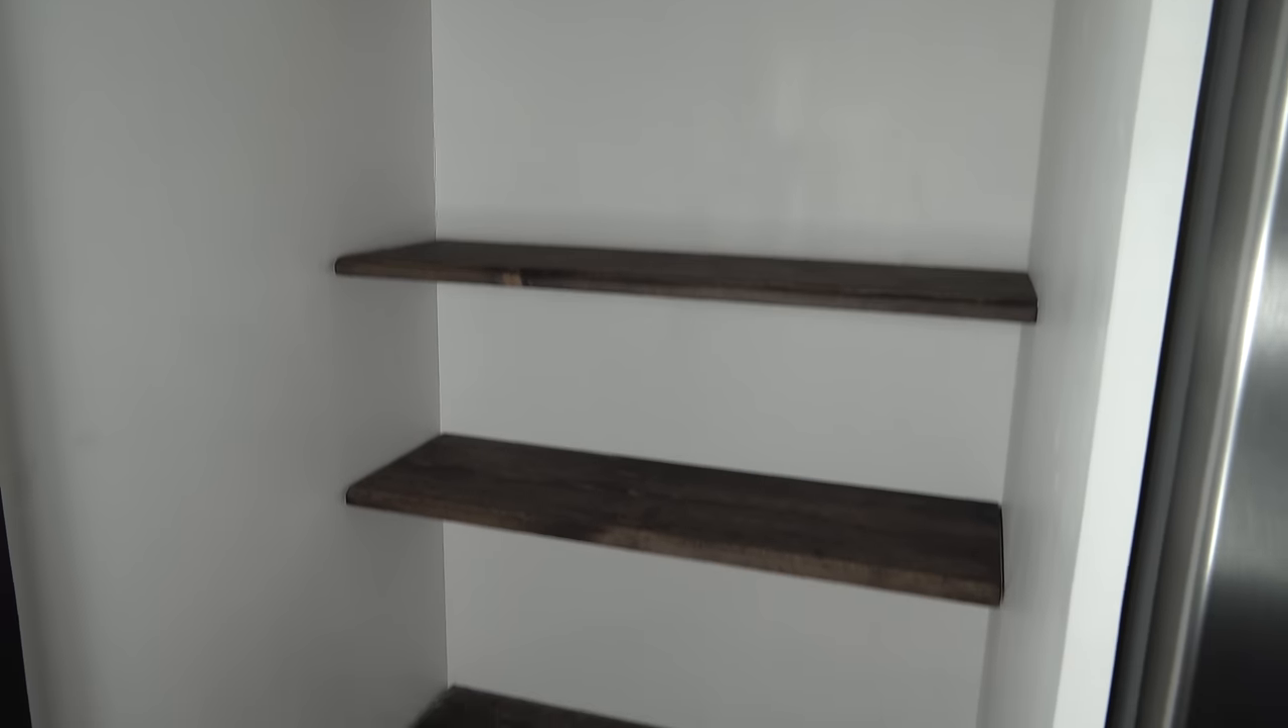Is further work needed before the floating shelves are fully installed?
No.